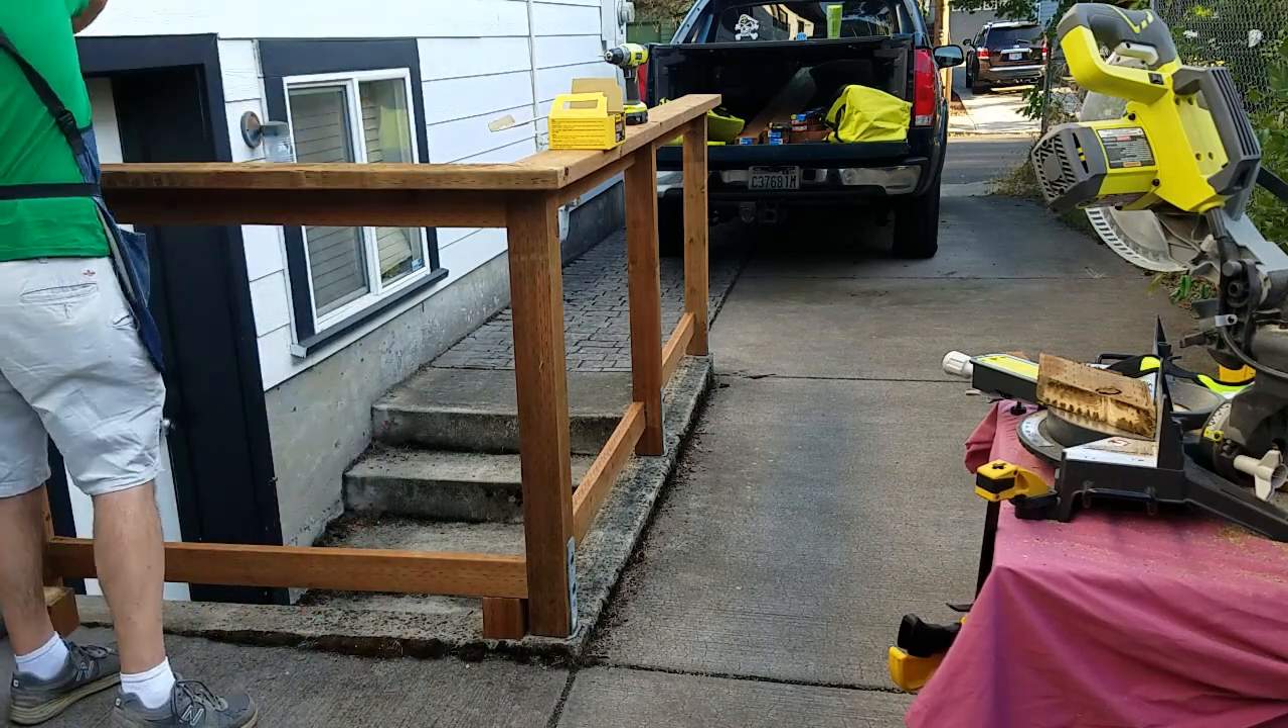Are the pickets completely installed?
No.